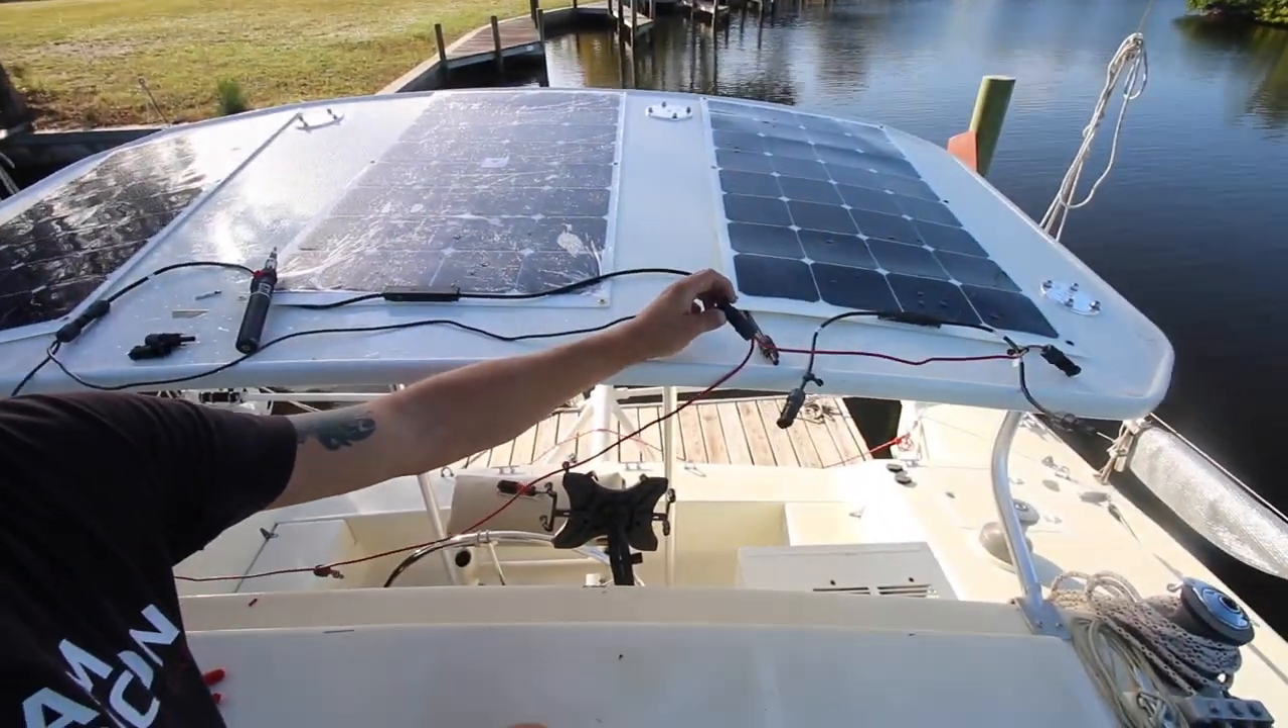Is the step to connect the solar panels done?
No.